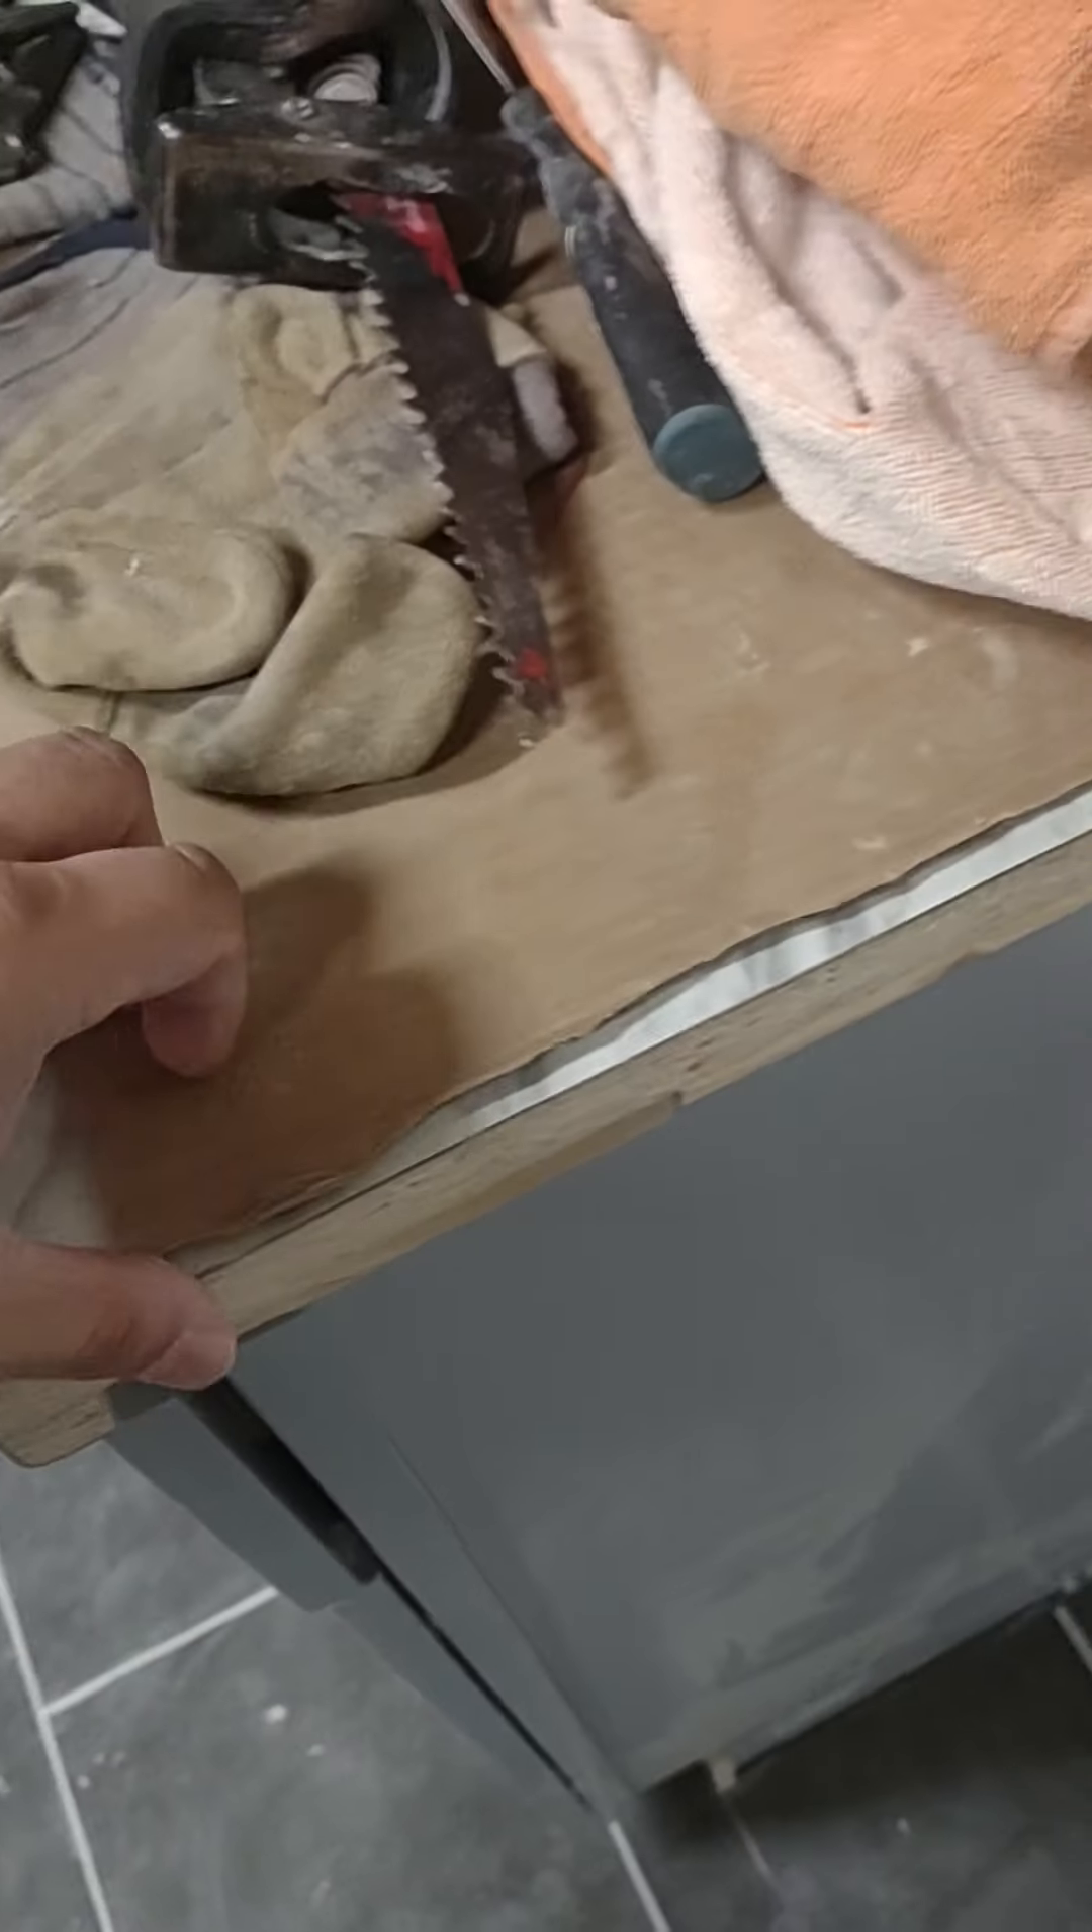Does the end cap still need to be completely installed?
Yes.